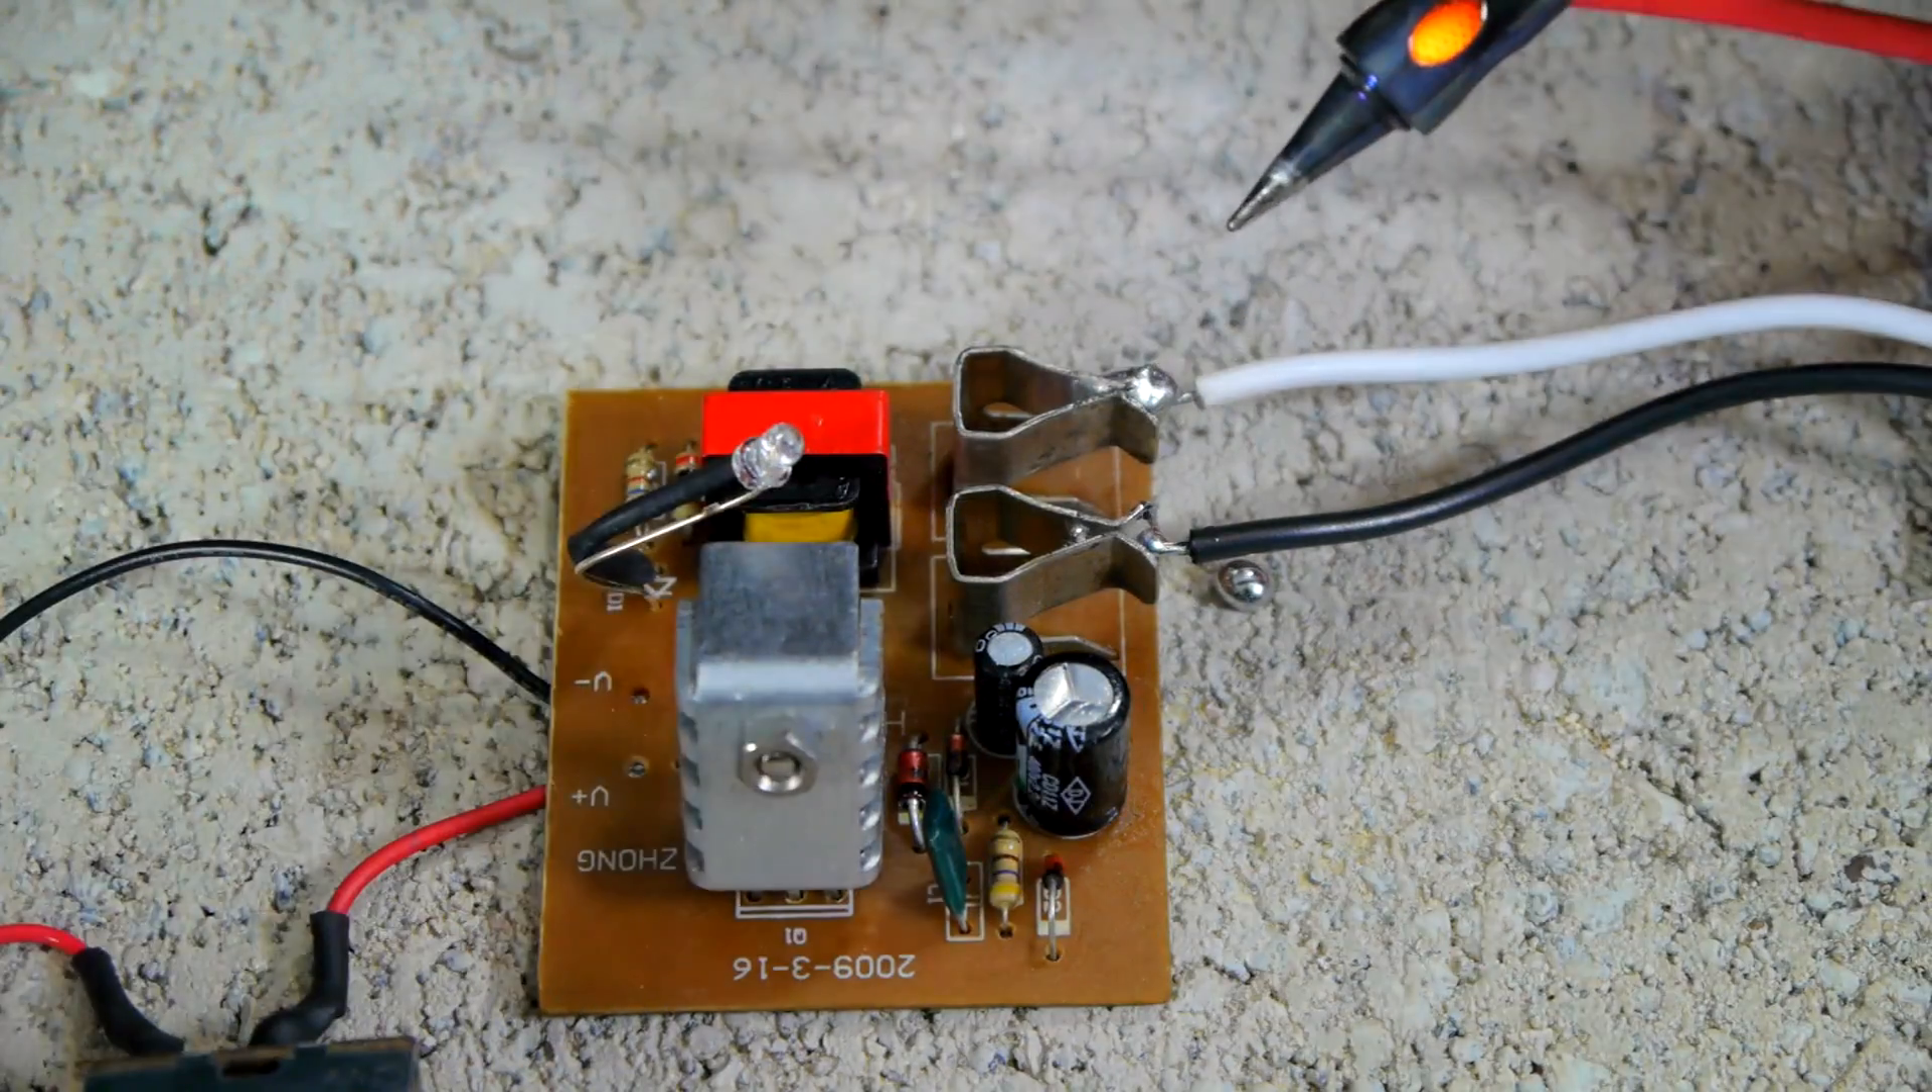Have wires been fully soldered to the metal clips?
Yes.